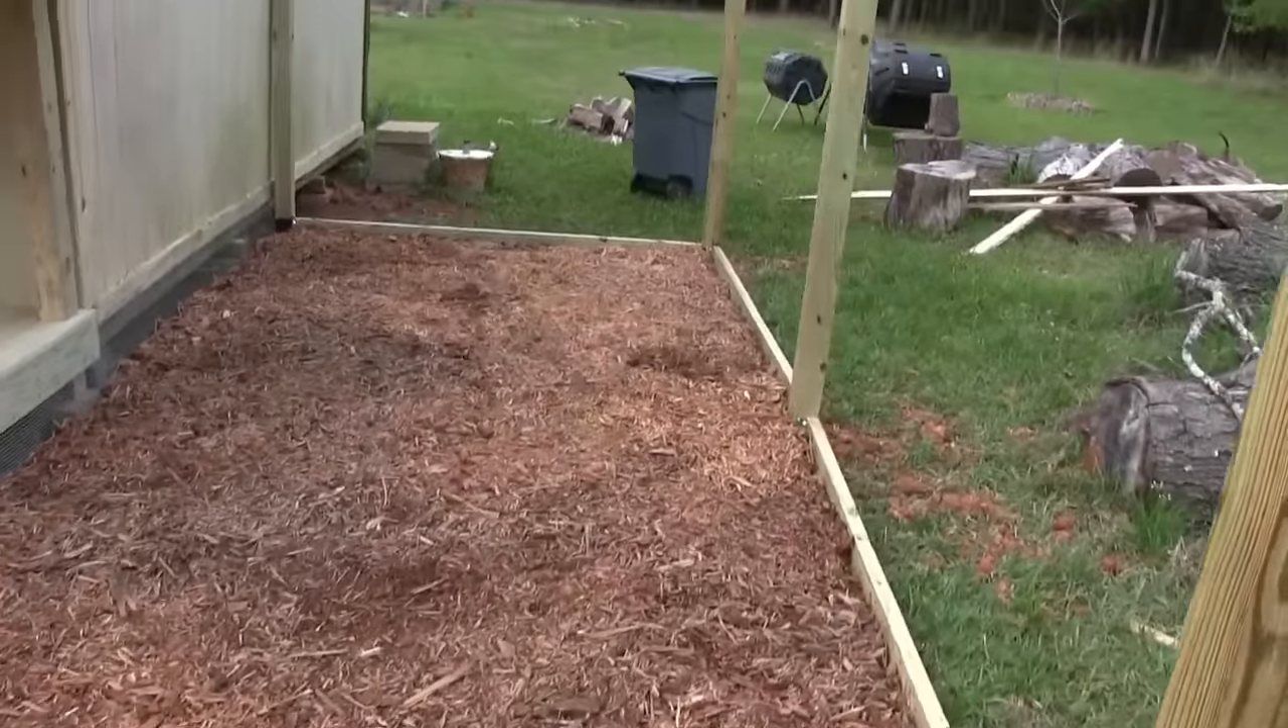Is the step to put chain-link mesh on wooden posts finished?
No.